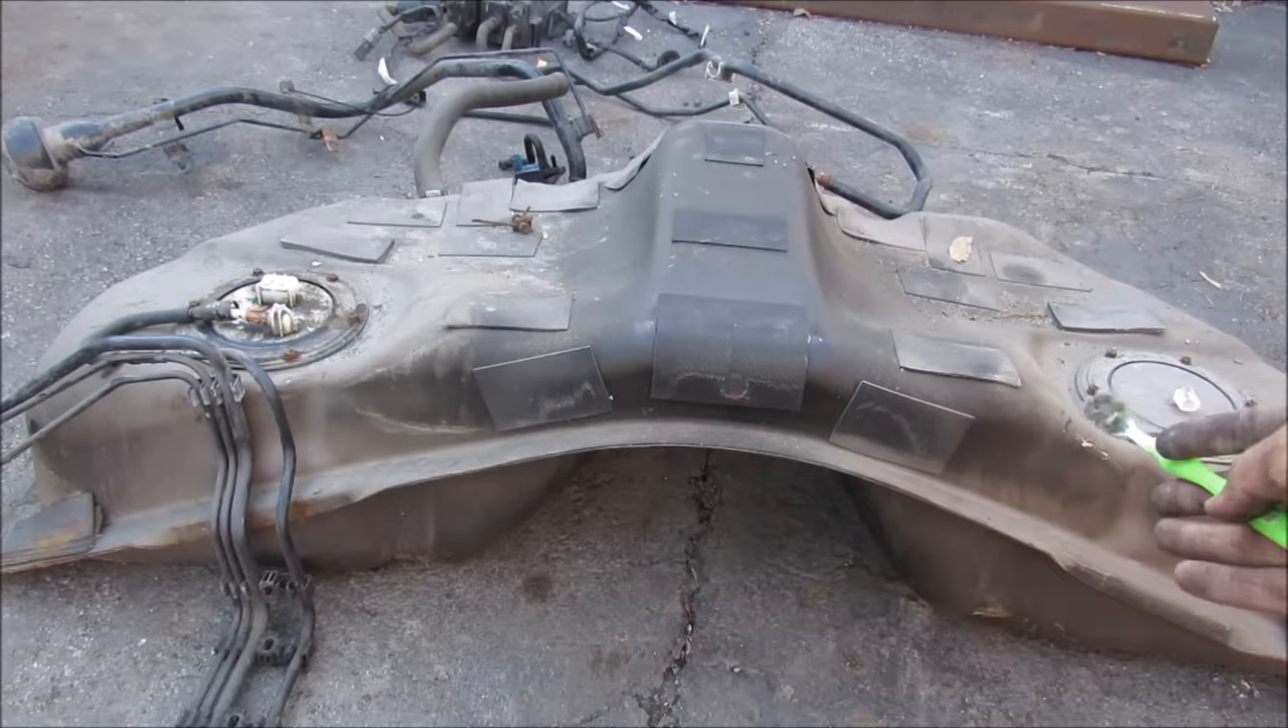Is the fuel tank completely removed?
Yes.